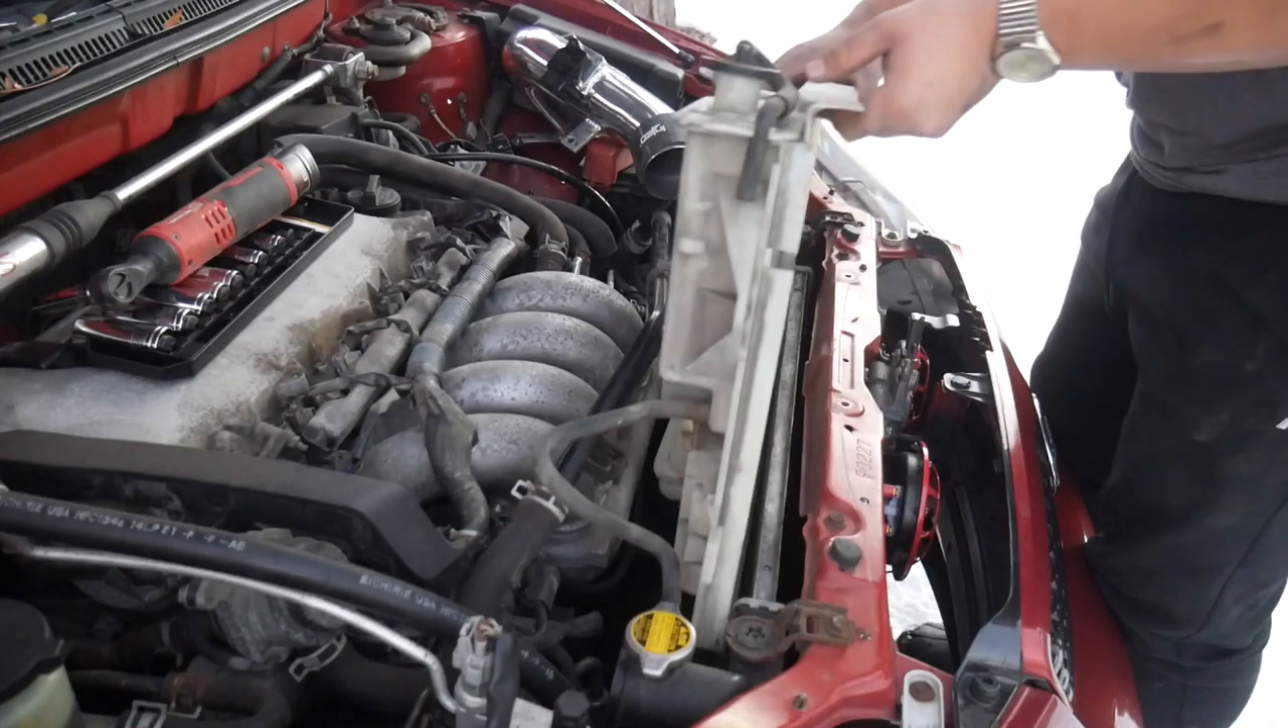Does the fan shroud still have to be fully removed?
Yes.